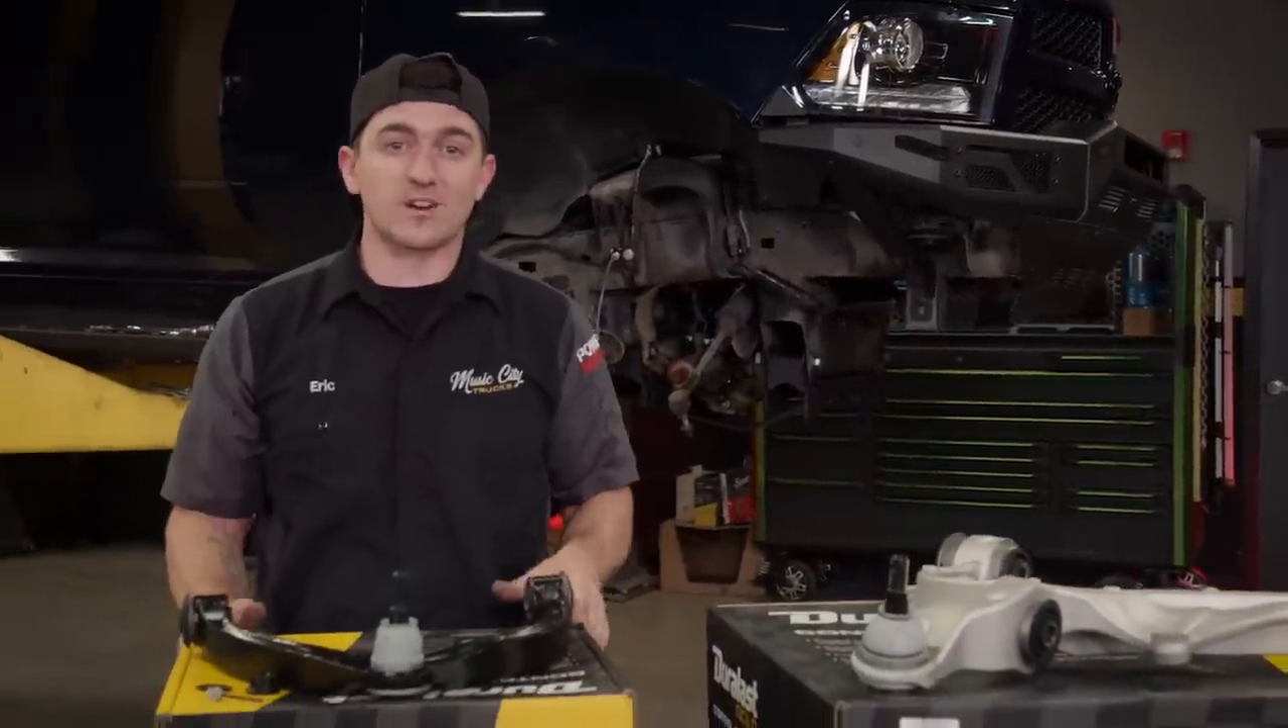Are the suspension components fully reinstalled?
No.